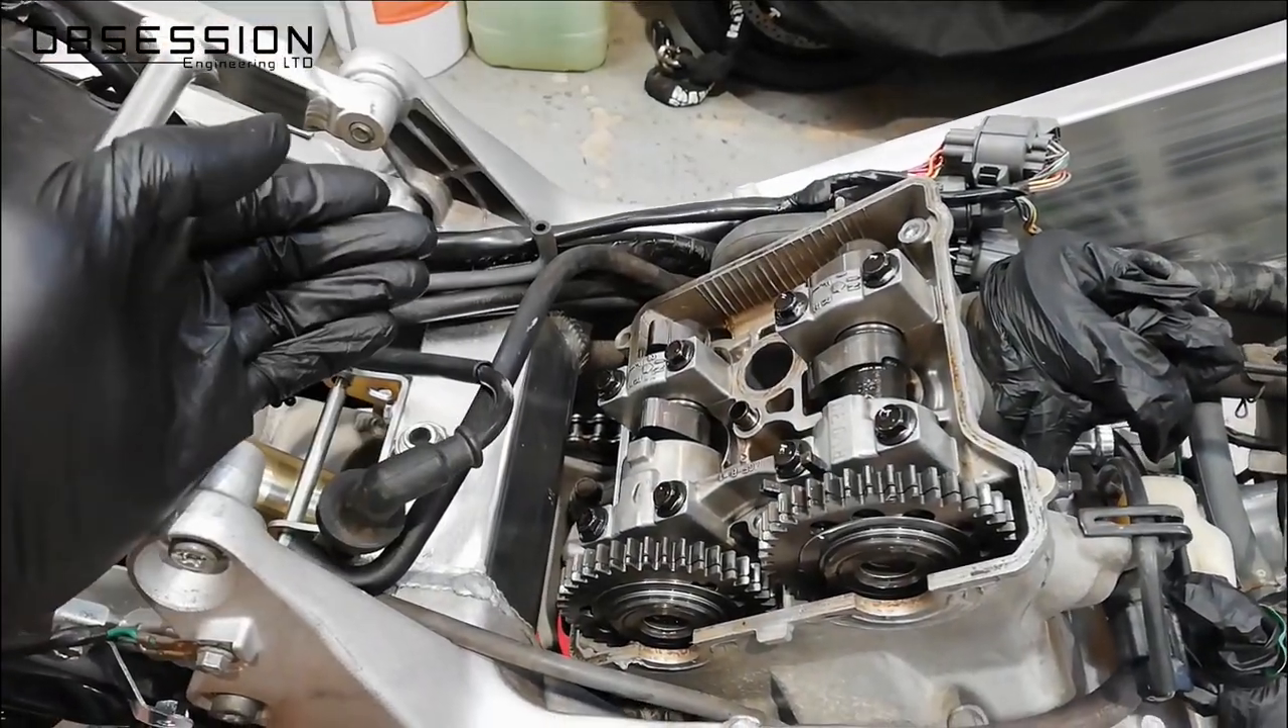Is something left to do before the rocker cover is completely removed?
No.